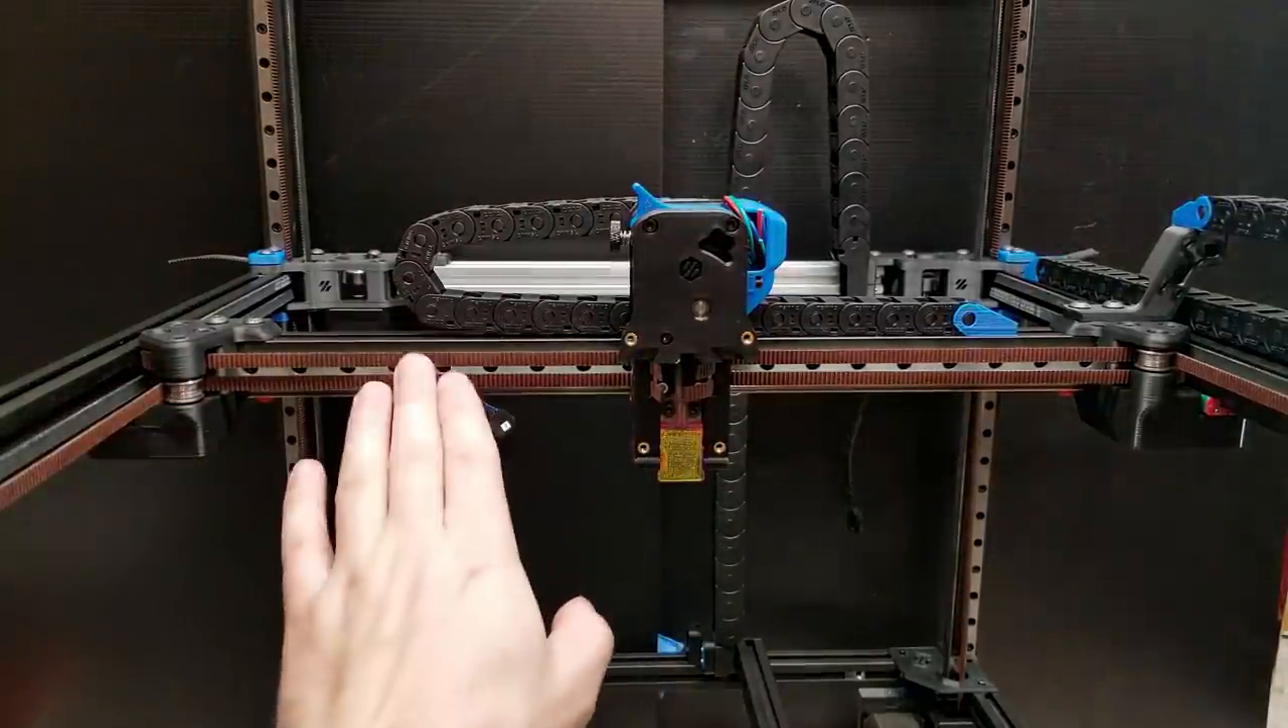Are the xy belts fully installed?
Yes.